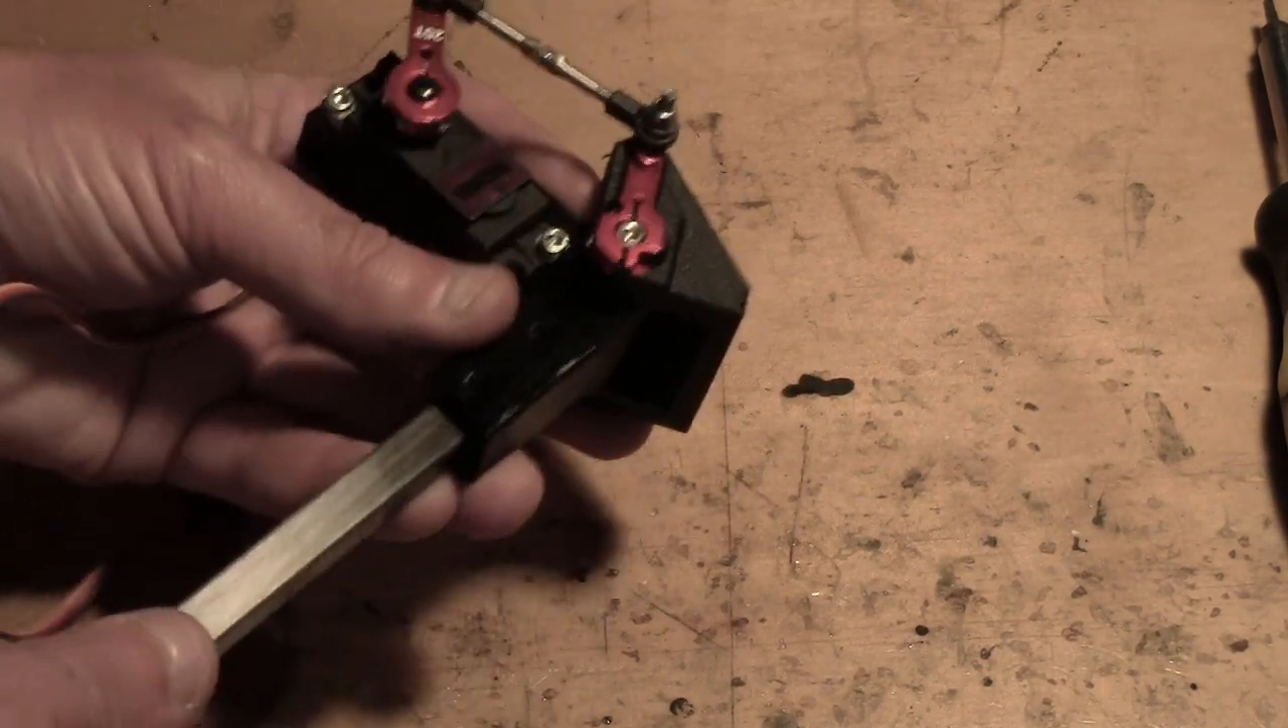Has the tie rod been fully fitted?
Yes.